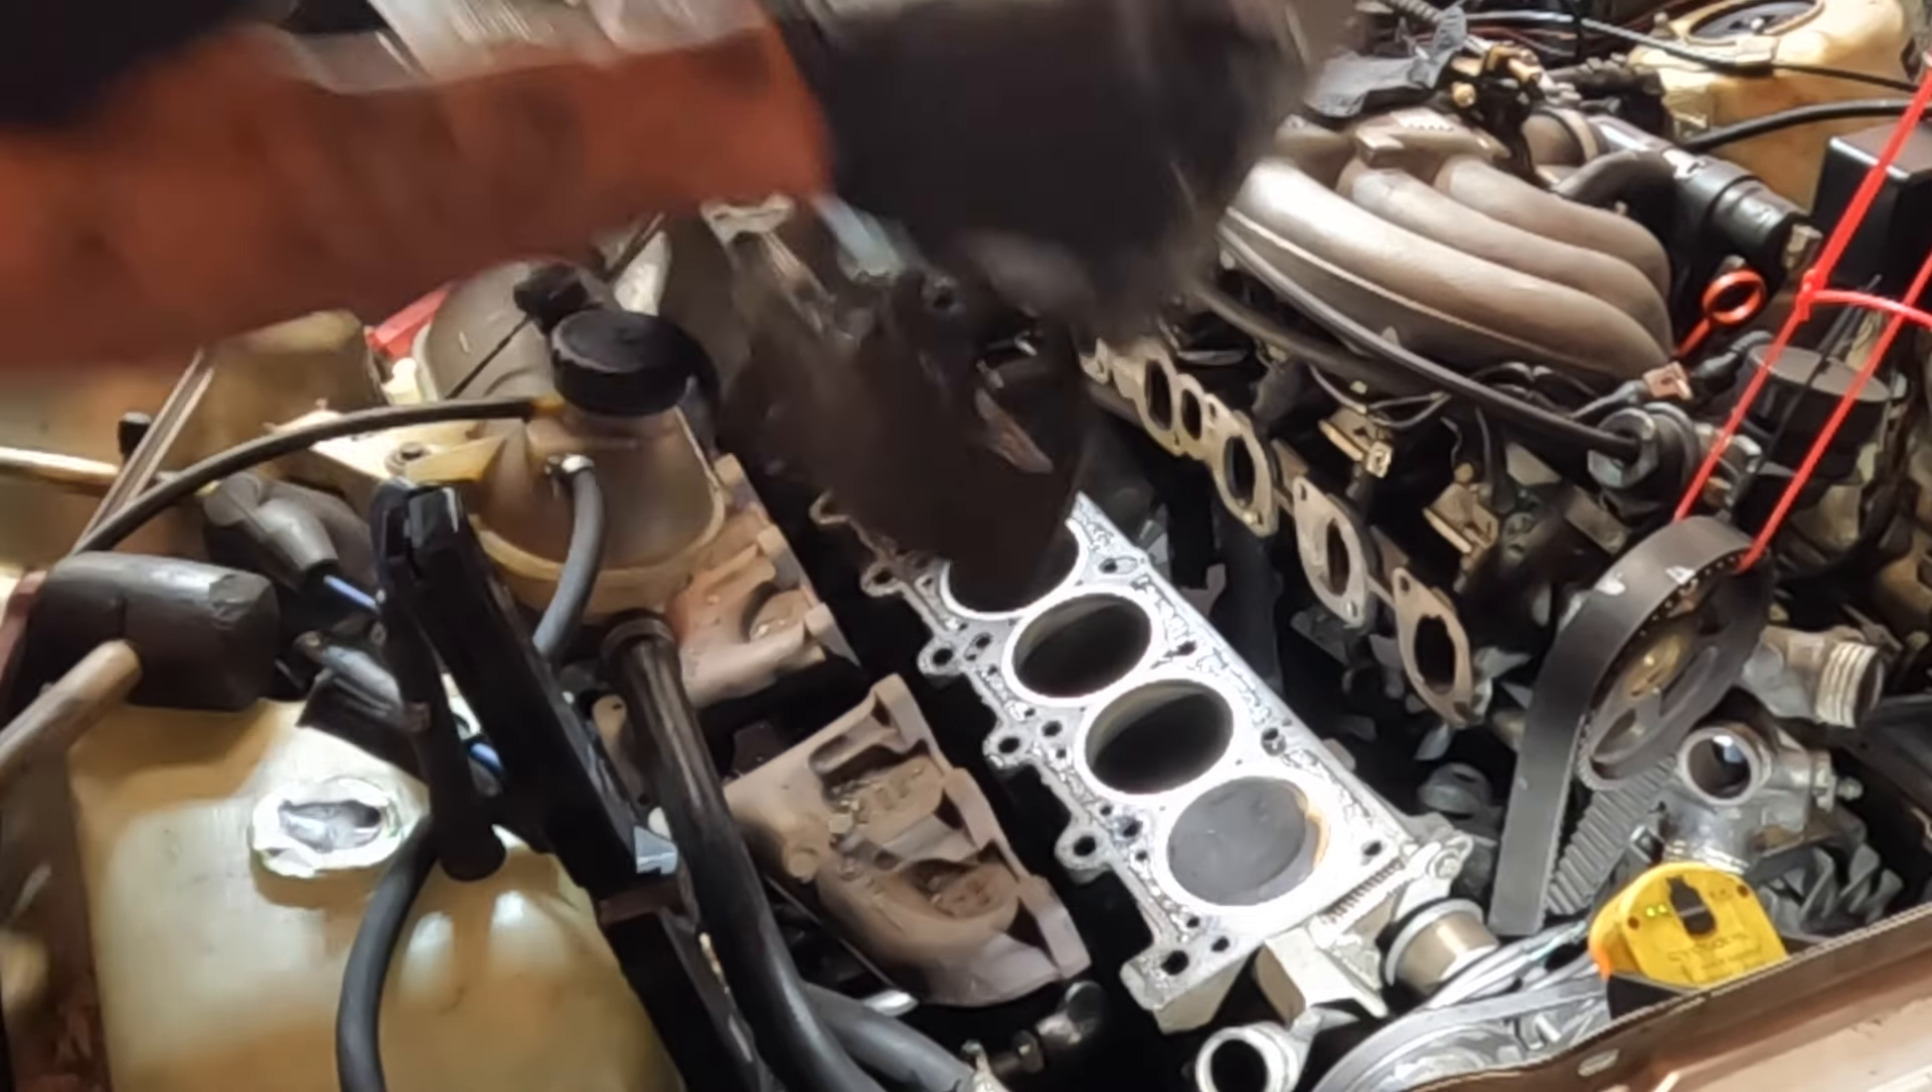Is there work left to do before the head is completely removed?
No.